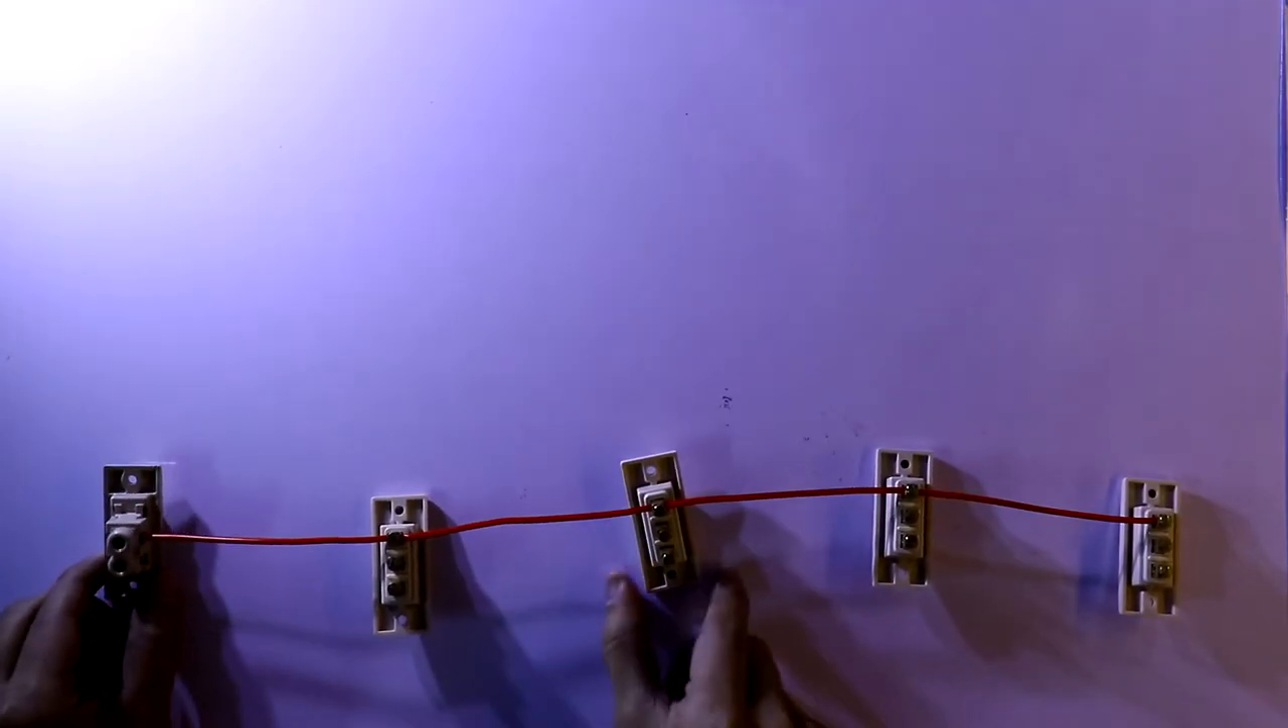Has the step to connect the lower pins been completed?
No.